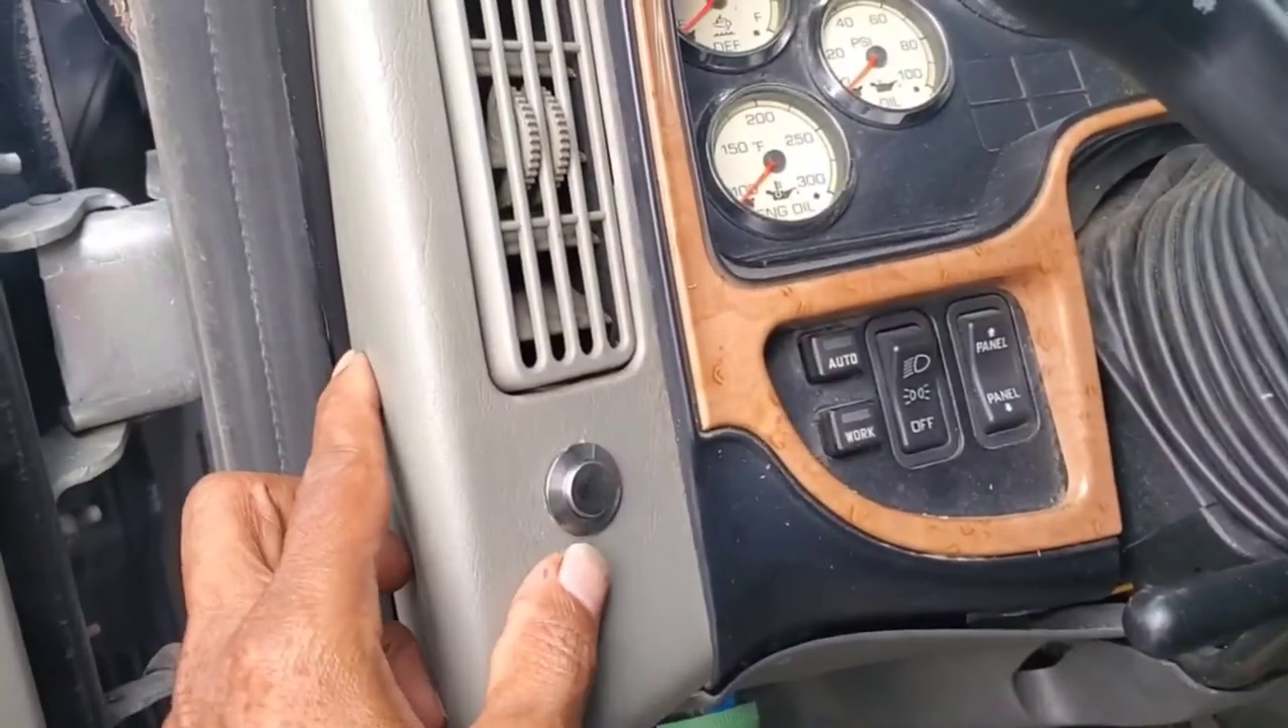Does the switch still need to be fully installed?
No.